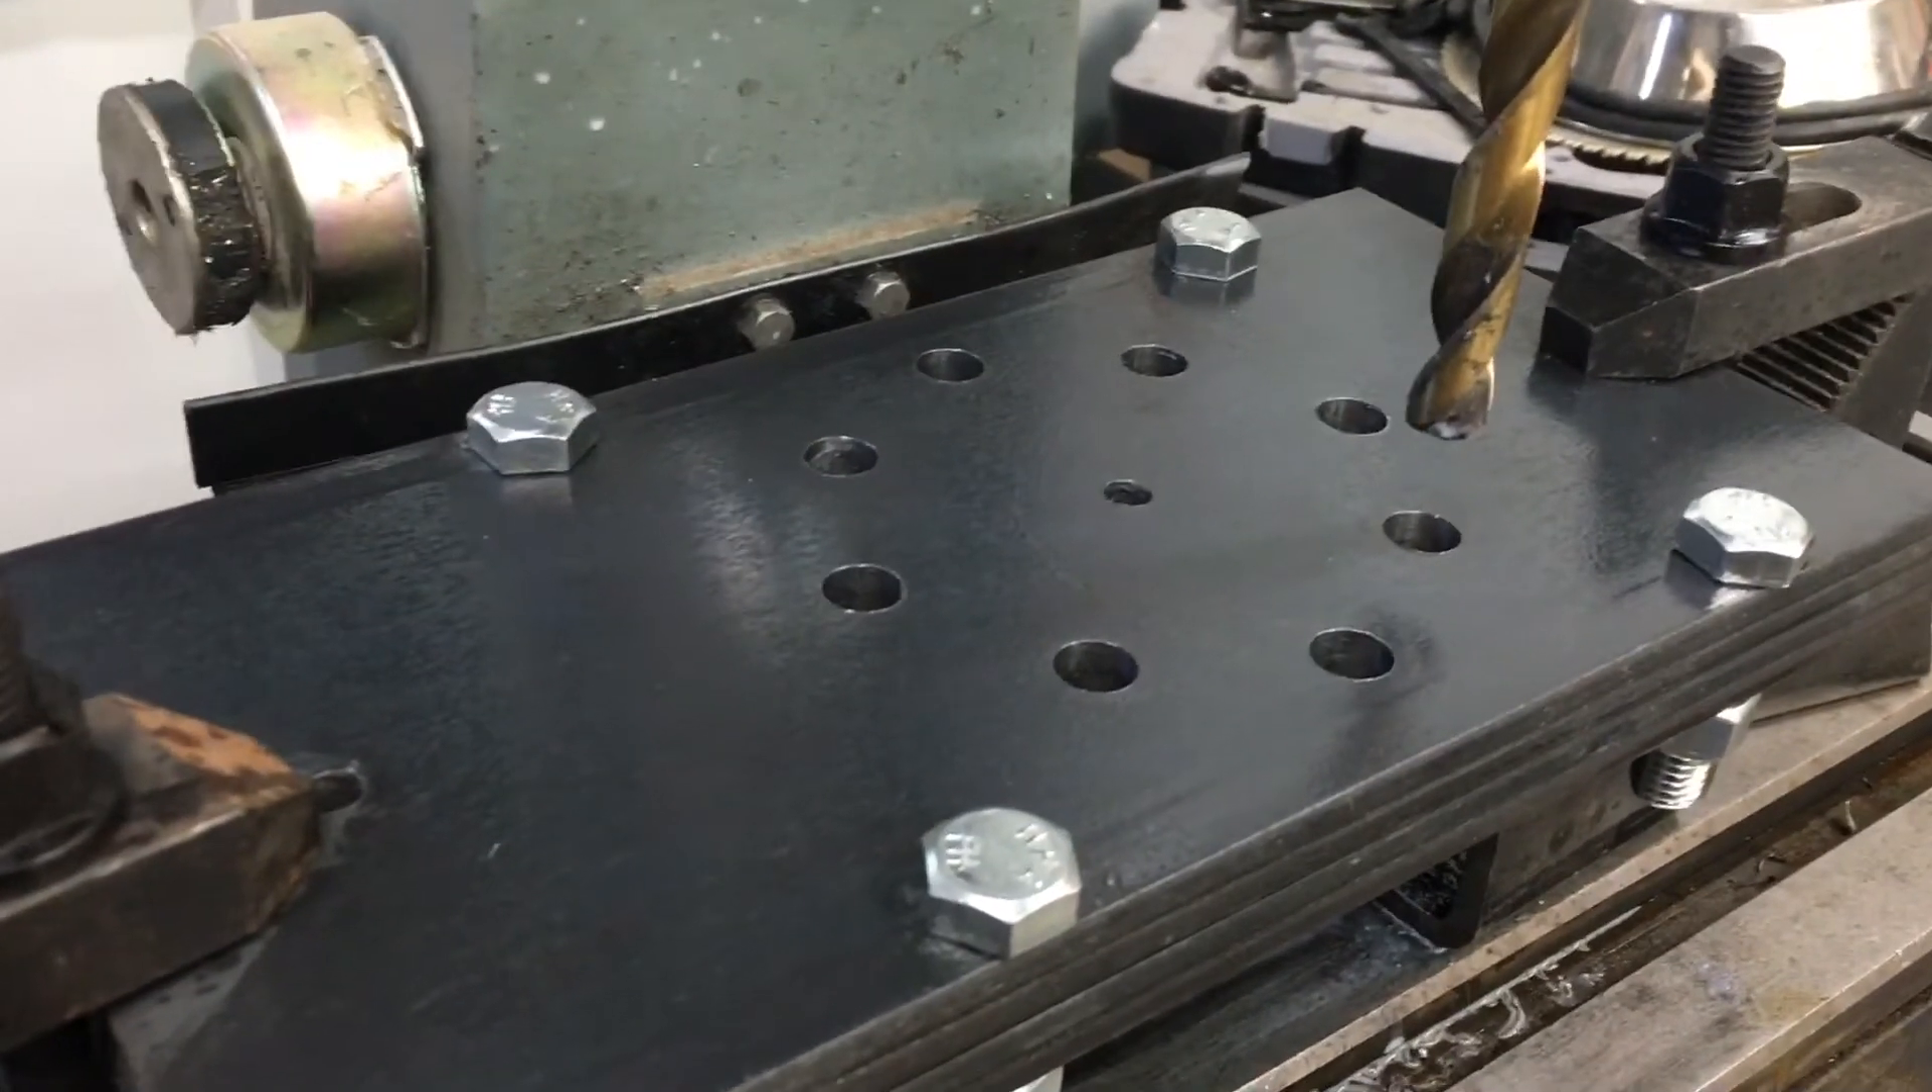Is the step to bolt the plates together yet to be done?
No.